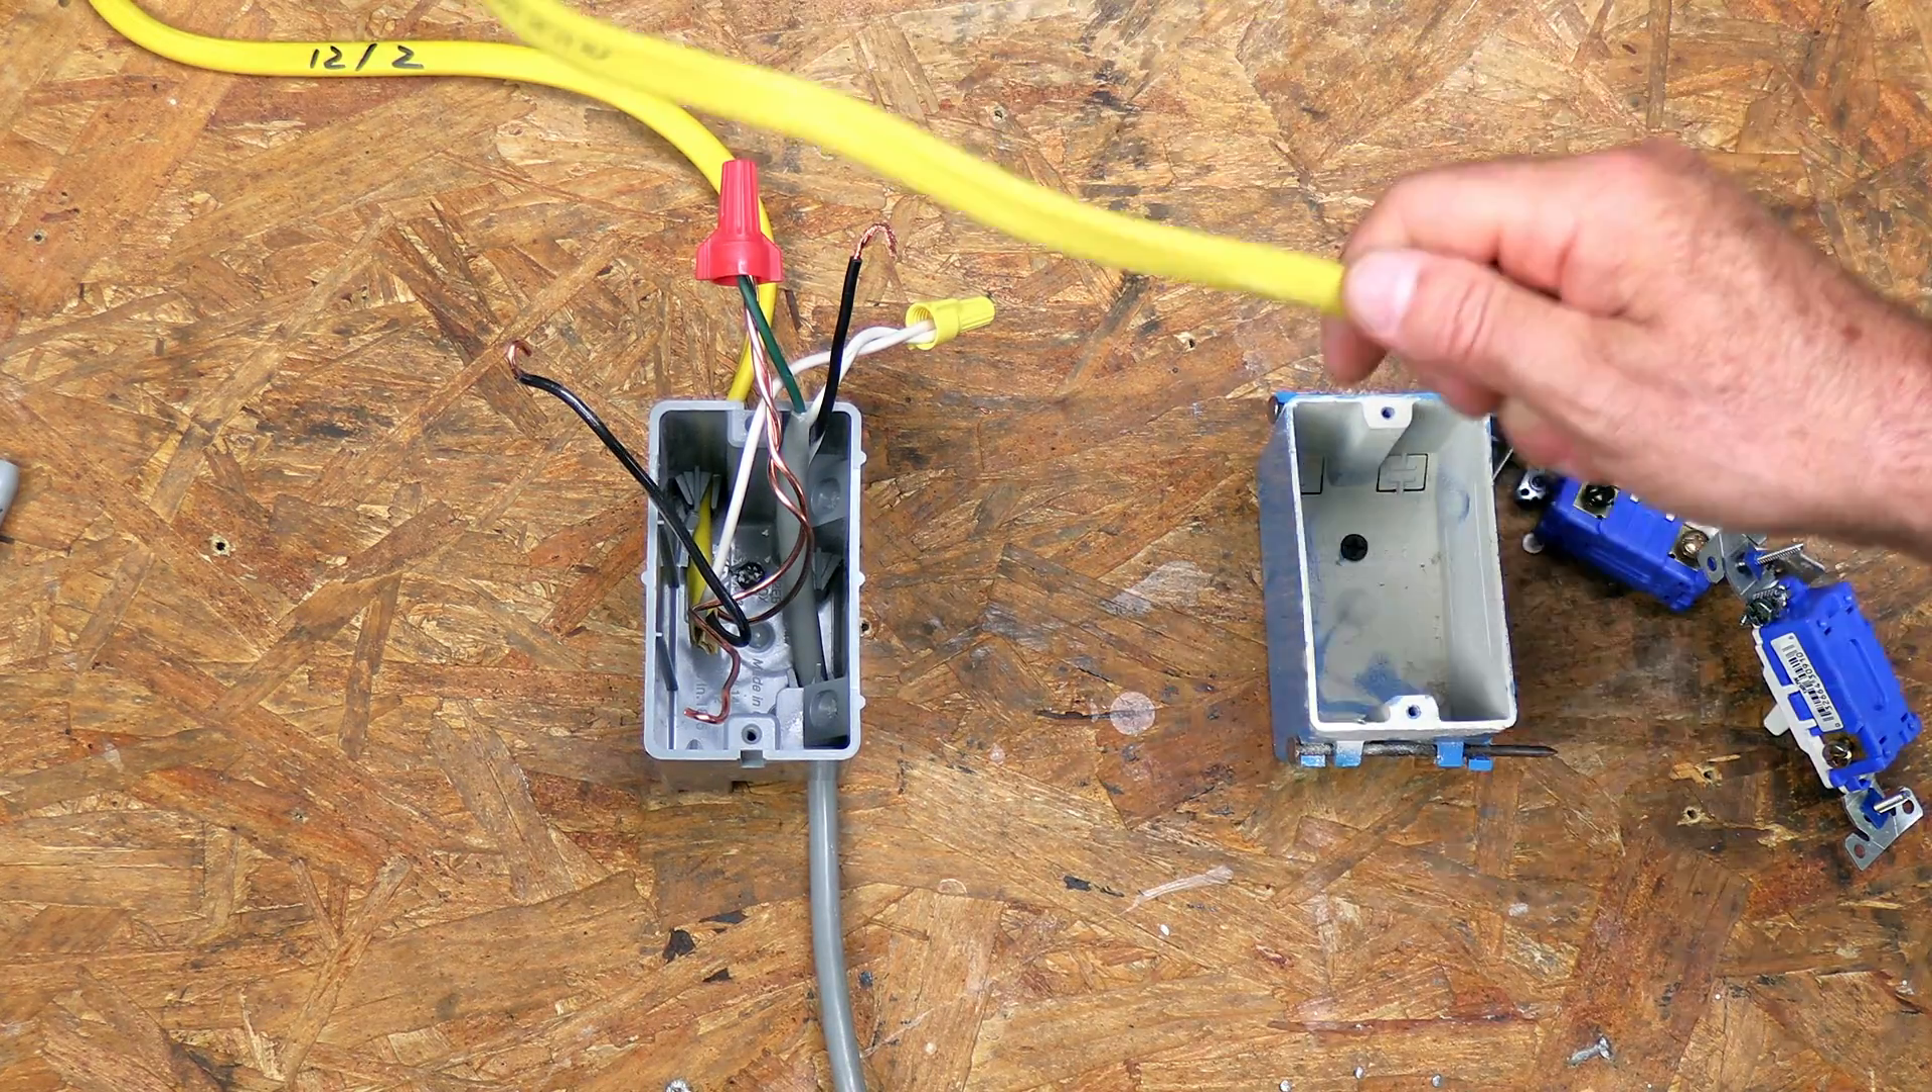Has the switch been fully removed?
Yes.